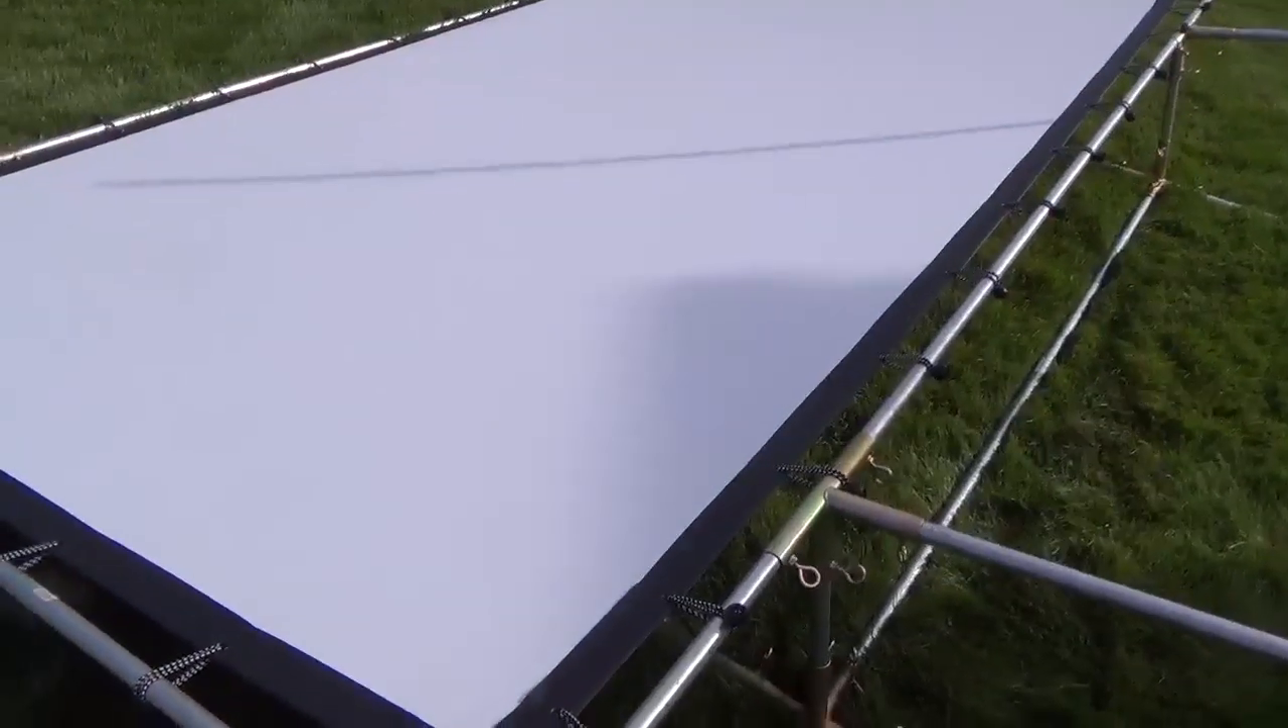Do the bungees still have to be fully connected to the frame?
No.